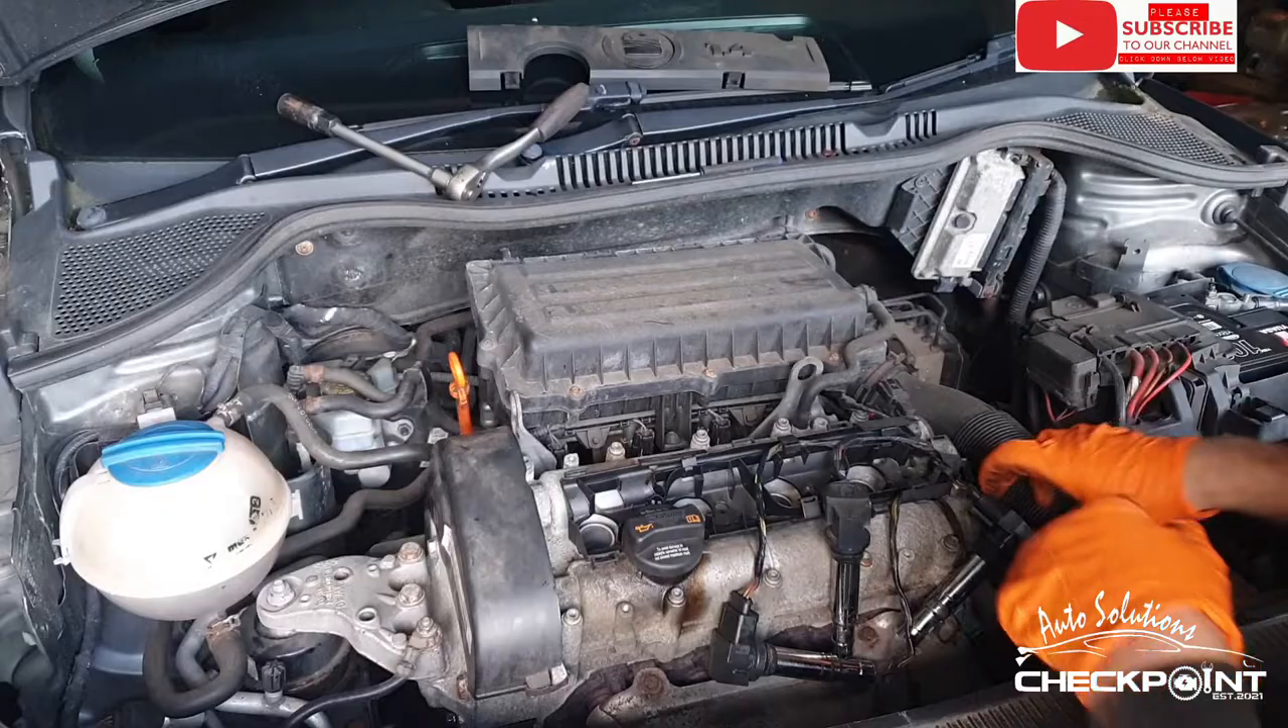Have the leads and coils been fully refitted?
No.